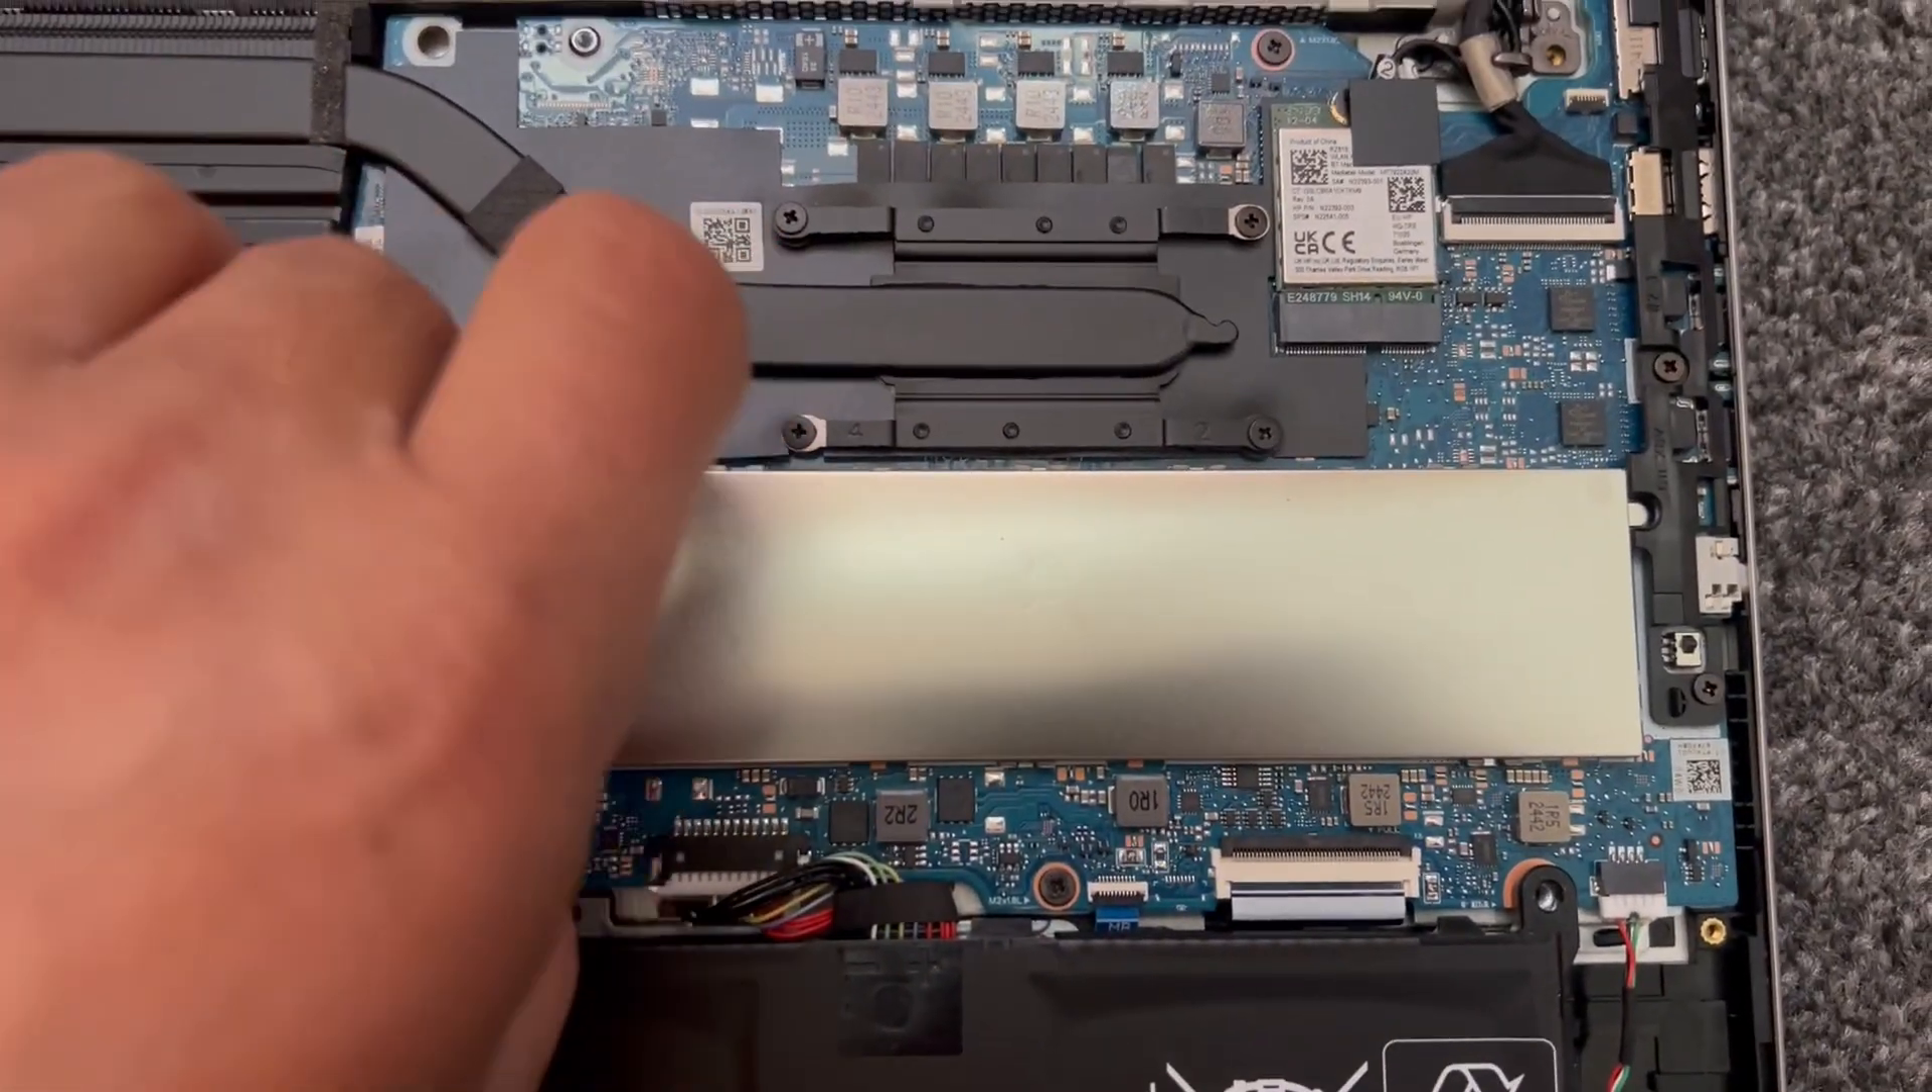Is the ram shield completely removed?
No.